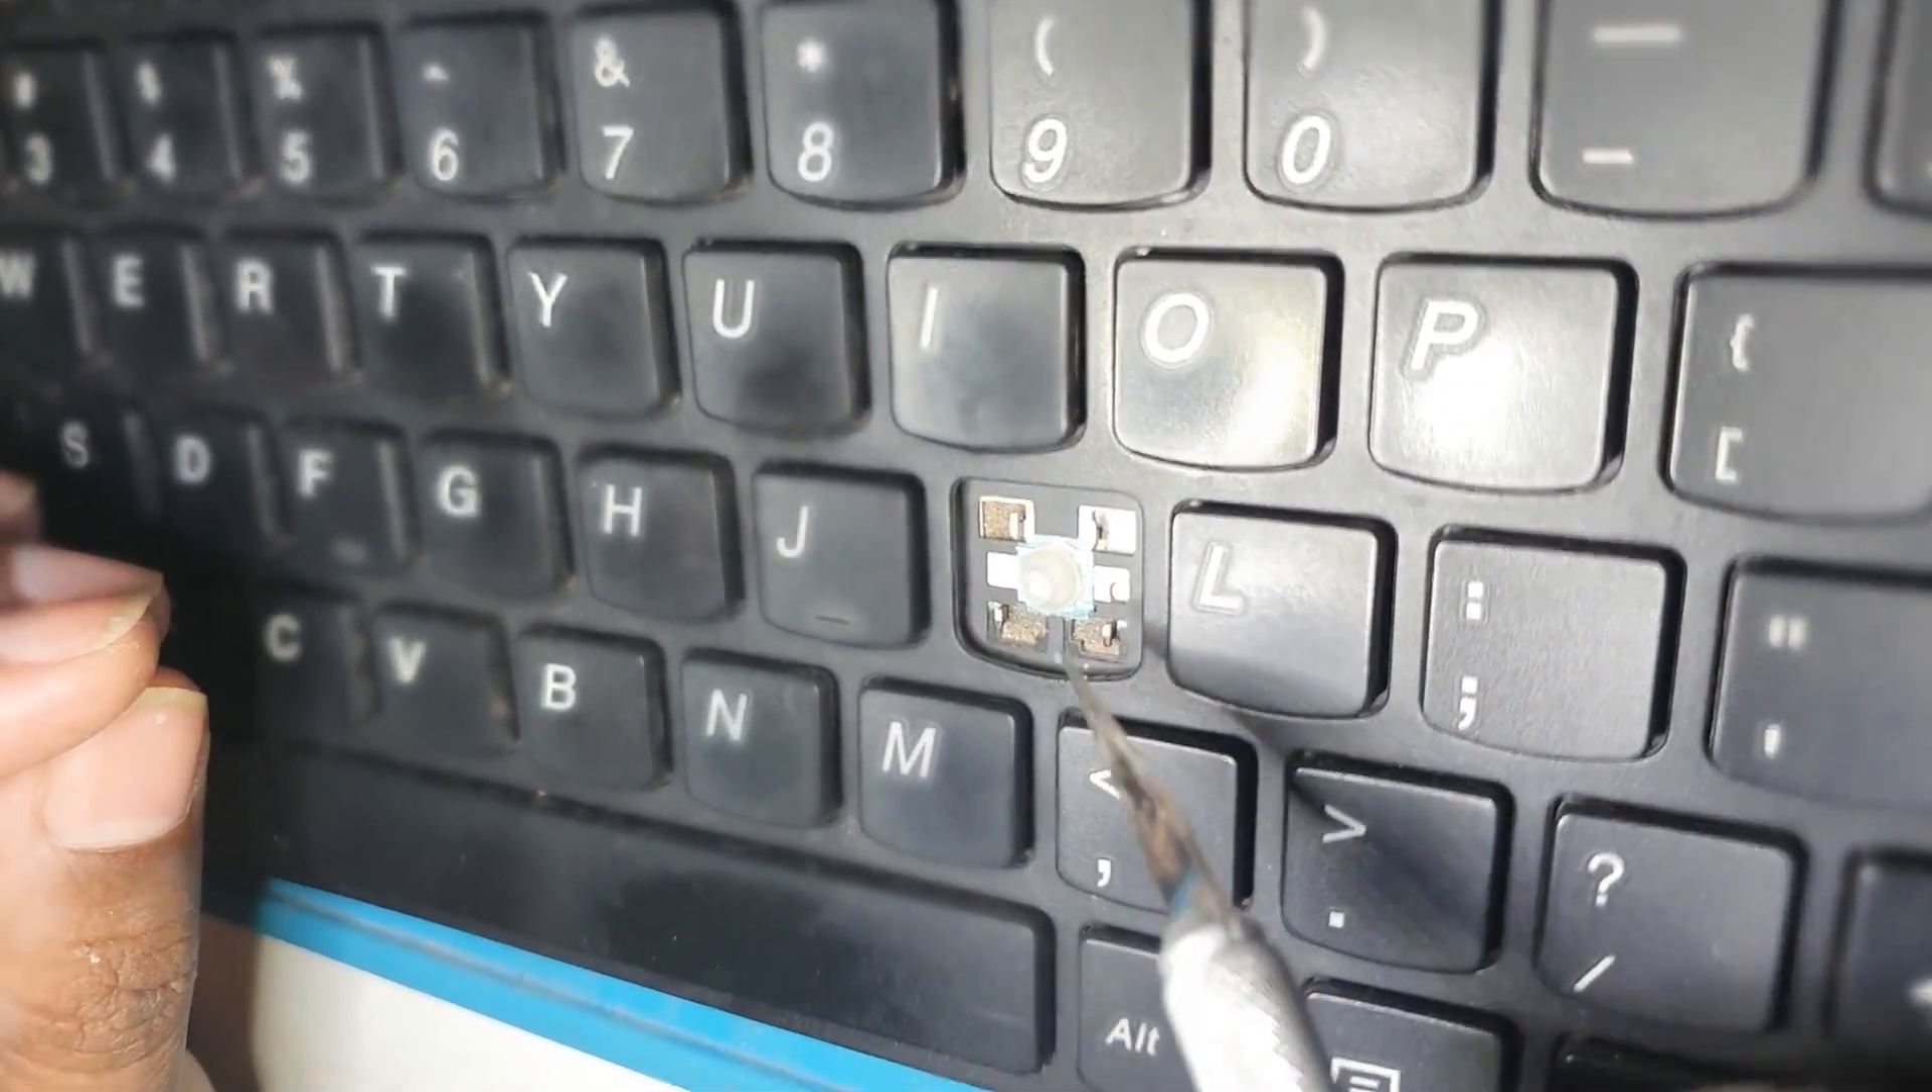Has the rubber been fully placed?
Yes.